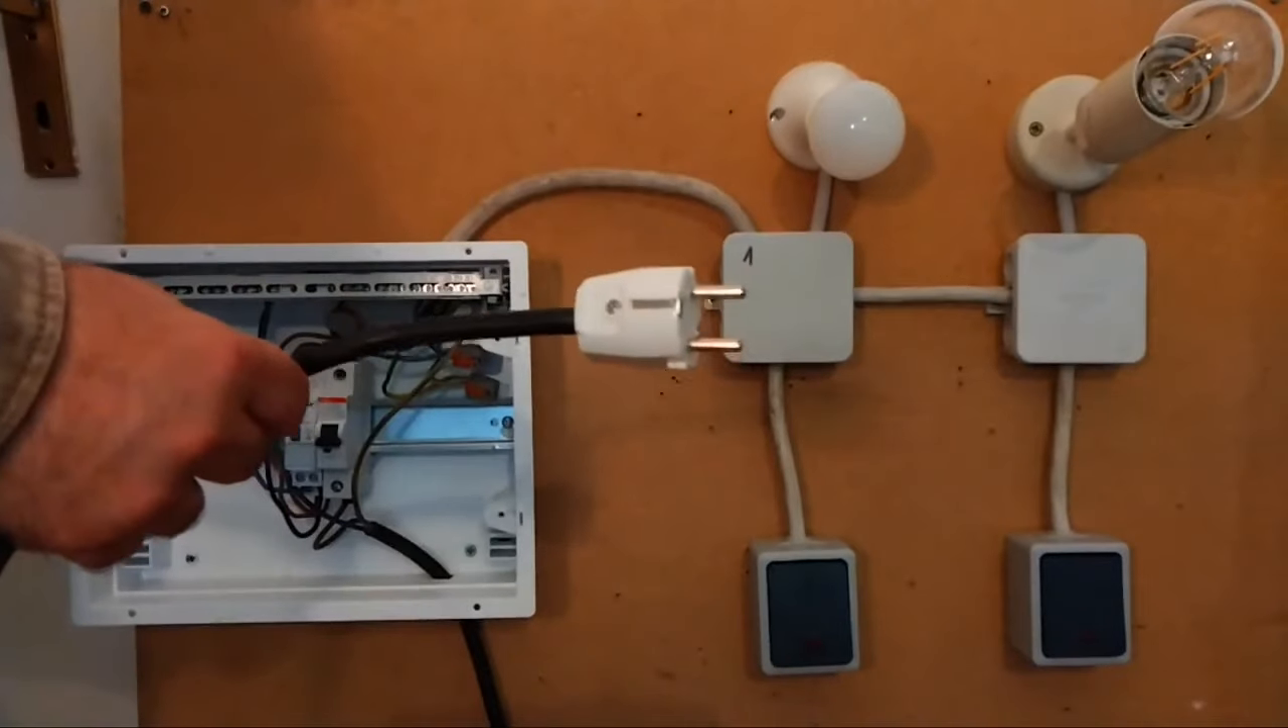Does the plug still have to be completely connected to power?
Yes.